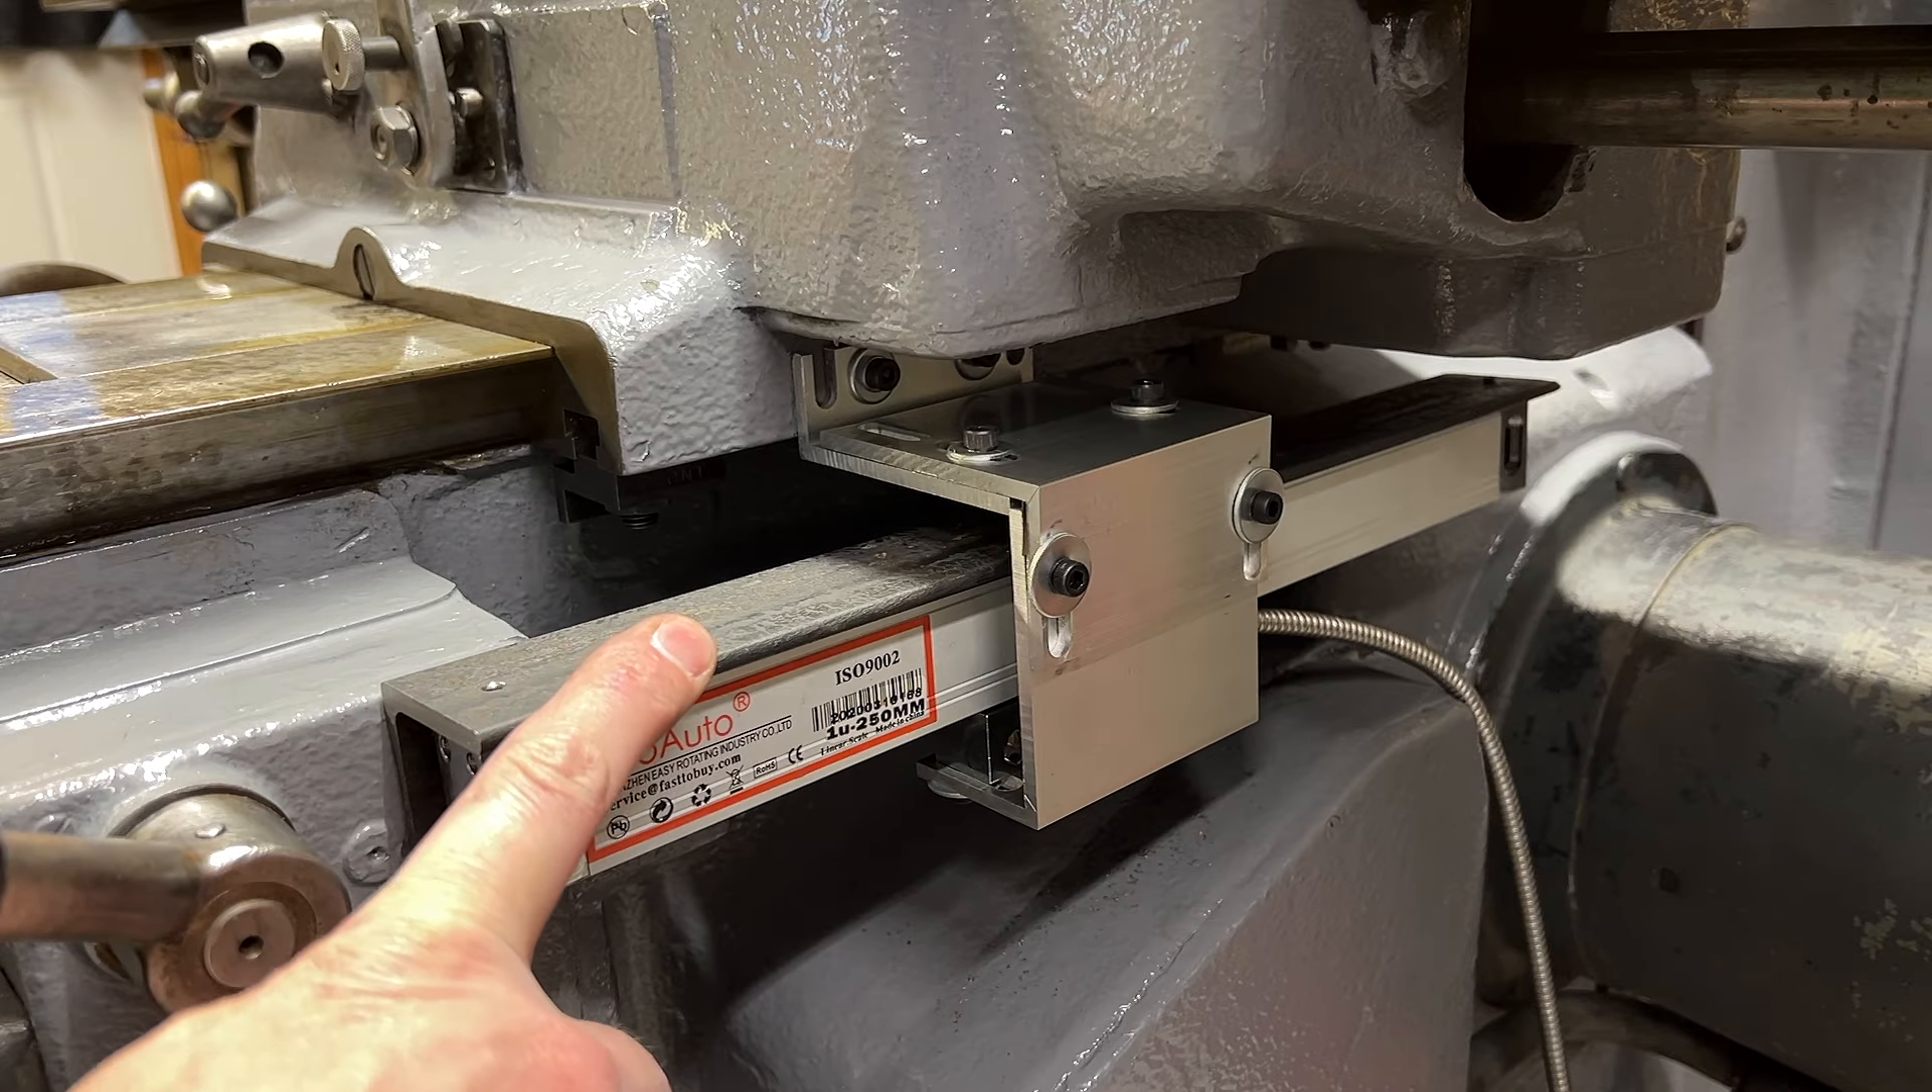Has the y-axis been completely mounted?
Yes.